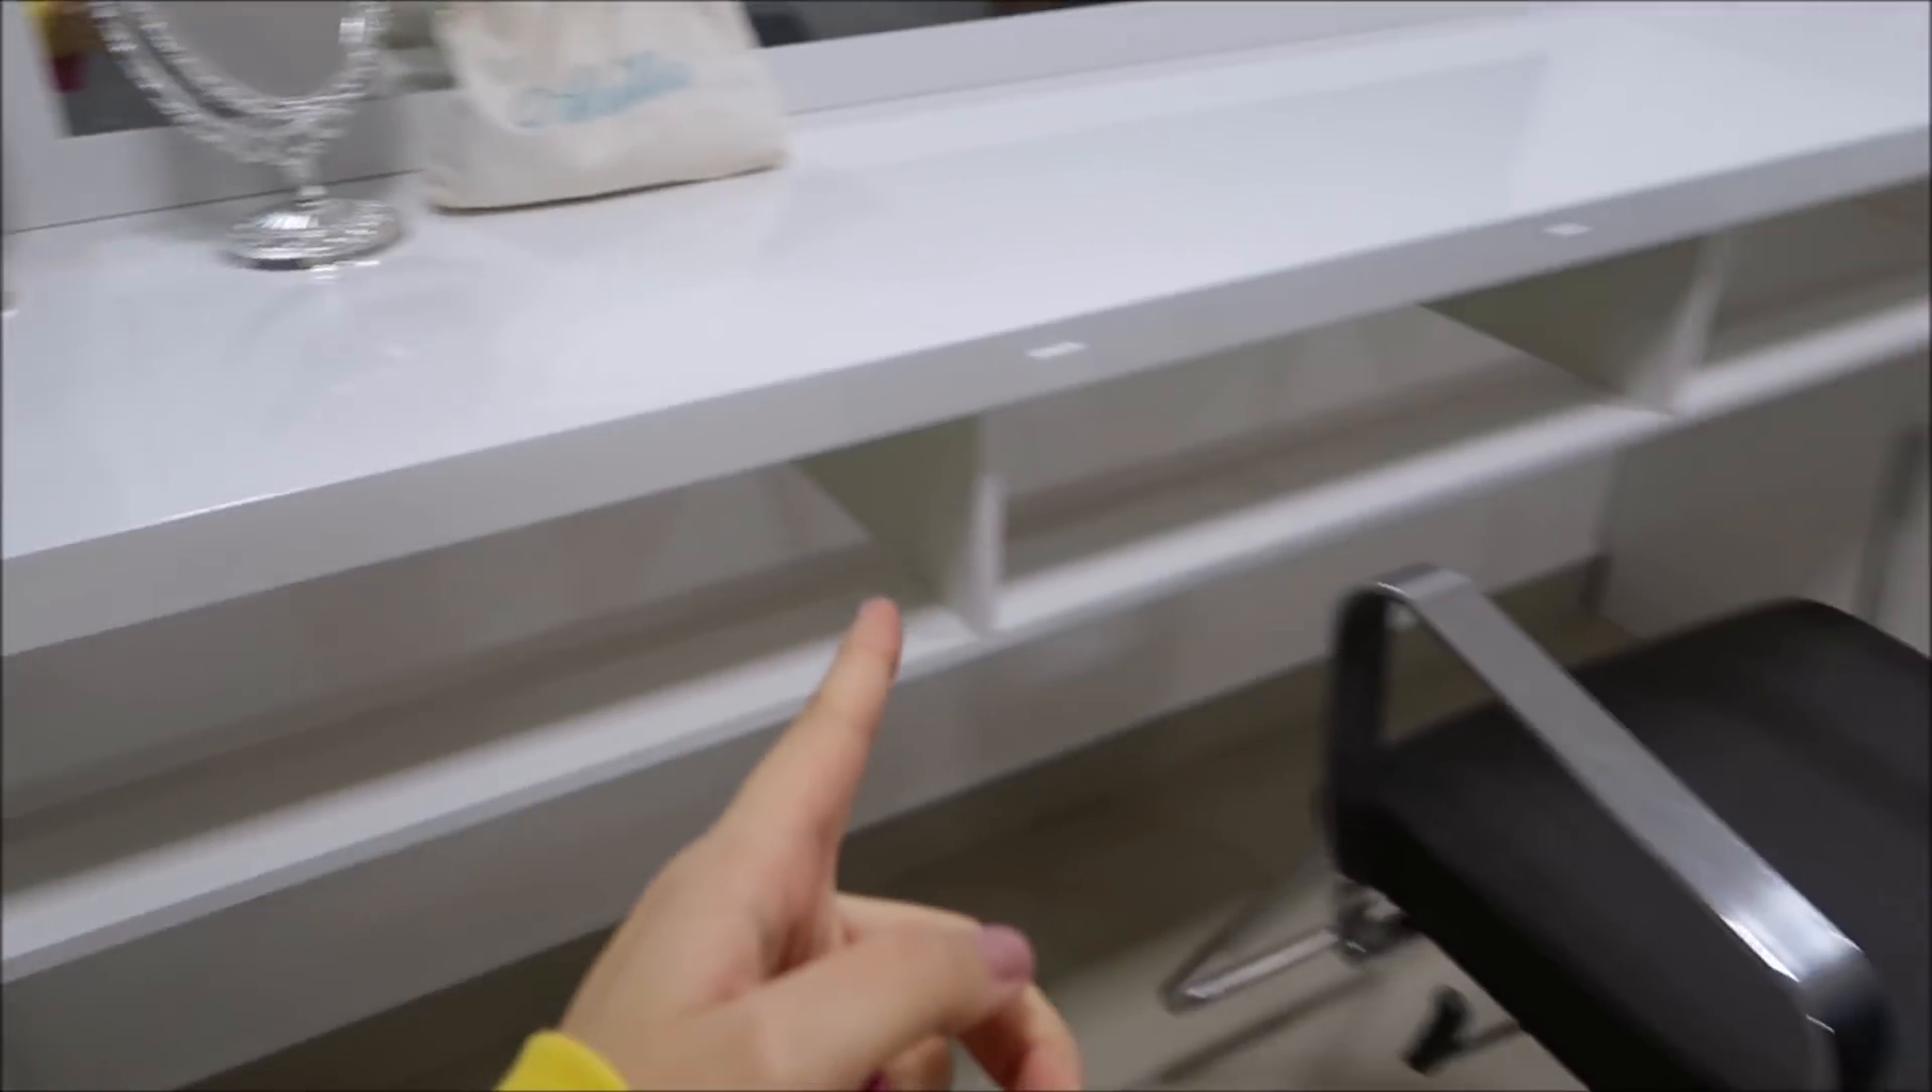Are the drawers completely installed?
No.